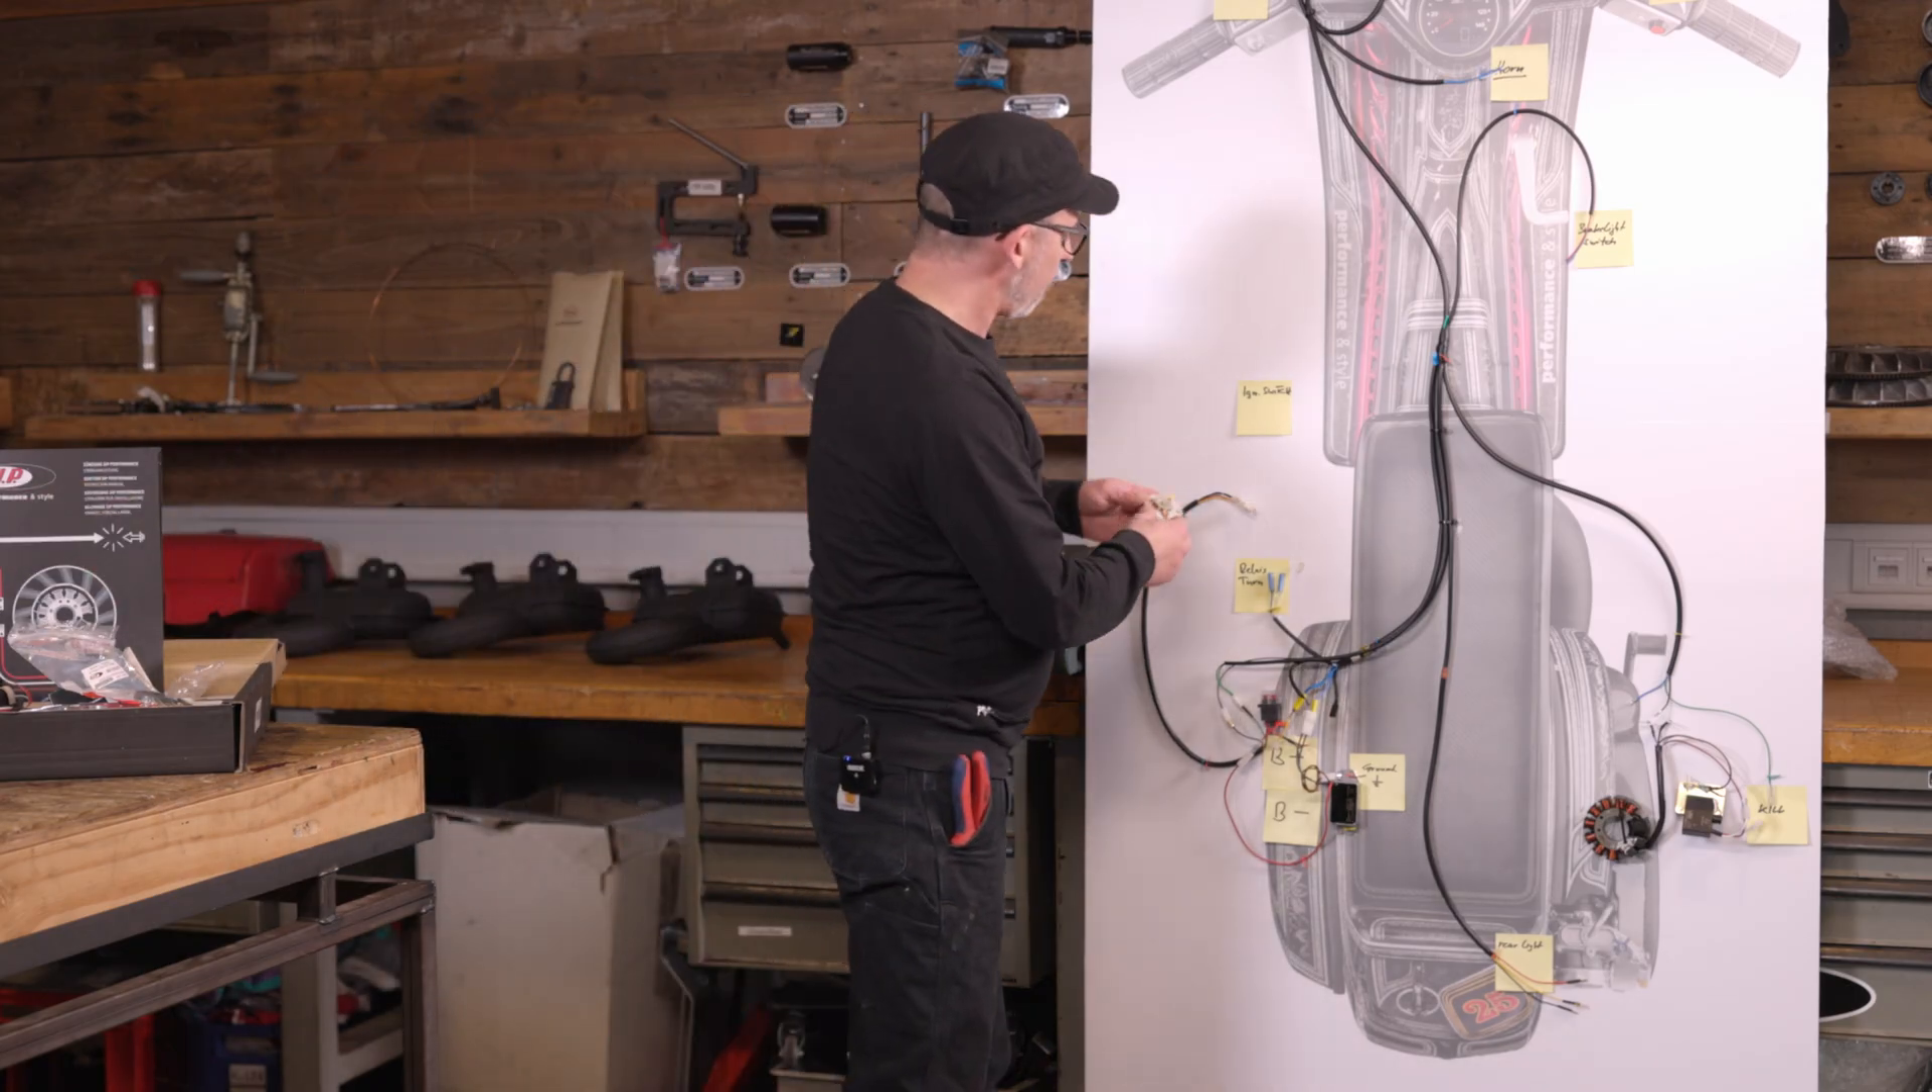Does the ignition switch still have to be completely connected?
Yes.